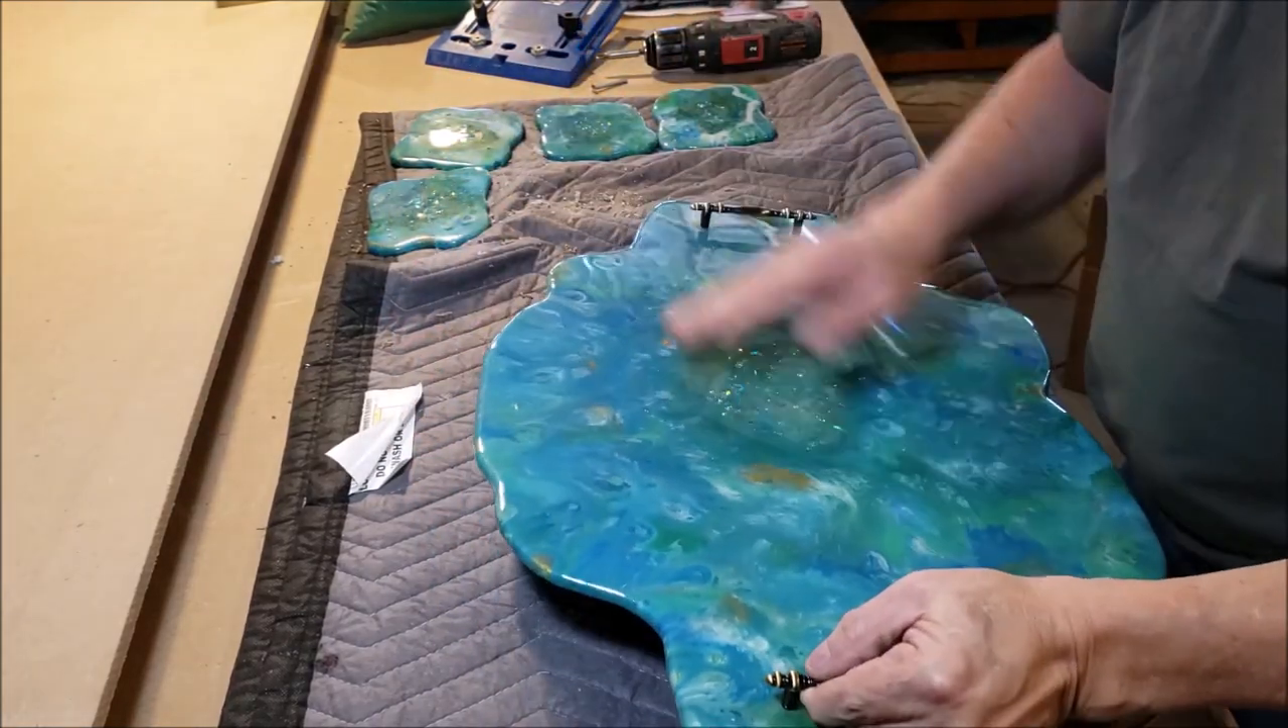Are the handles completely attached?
Yes.